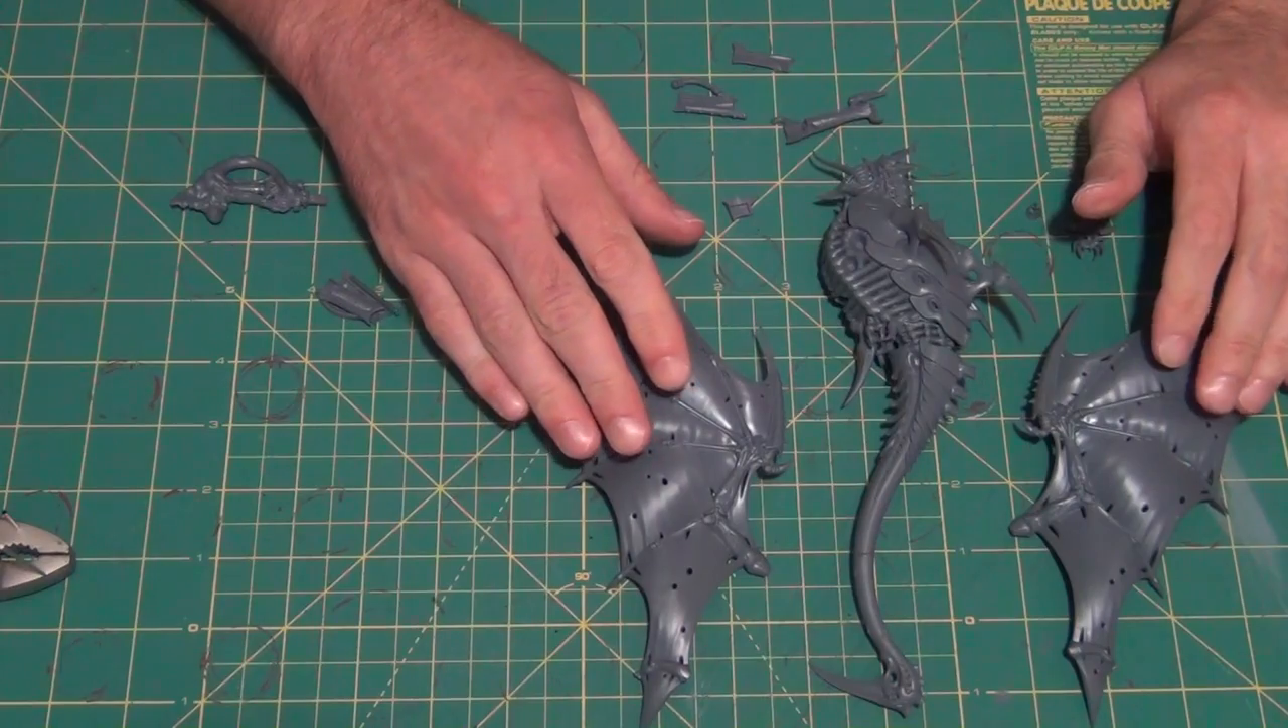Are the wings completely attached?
No.